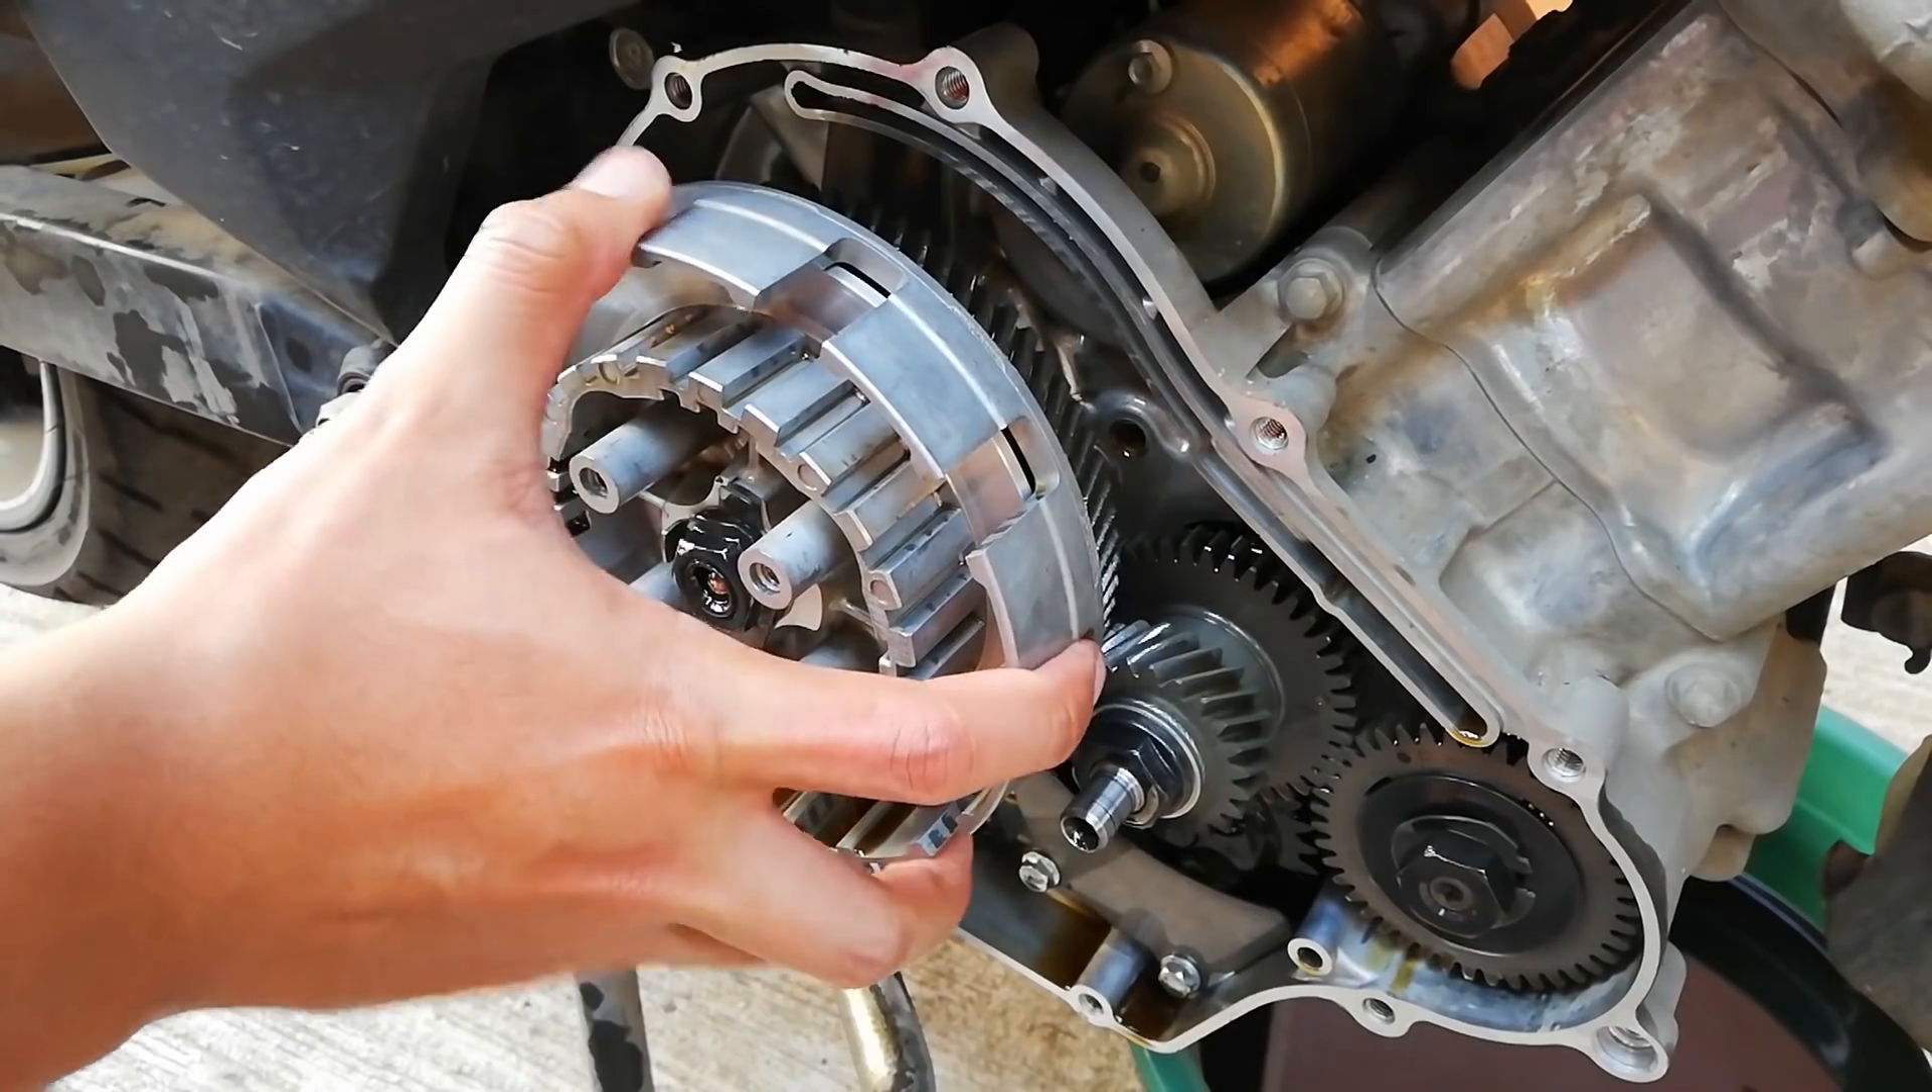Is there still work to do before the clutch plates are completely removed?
No.